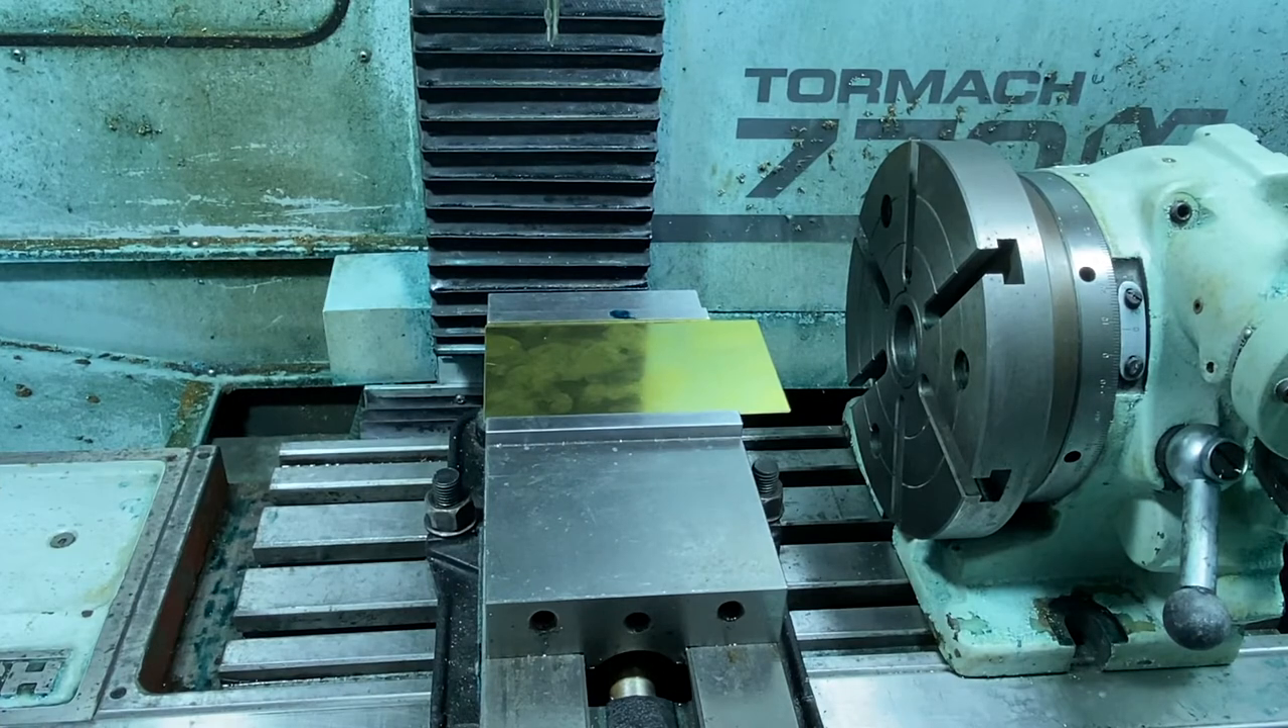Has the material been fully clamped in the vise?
Yes.